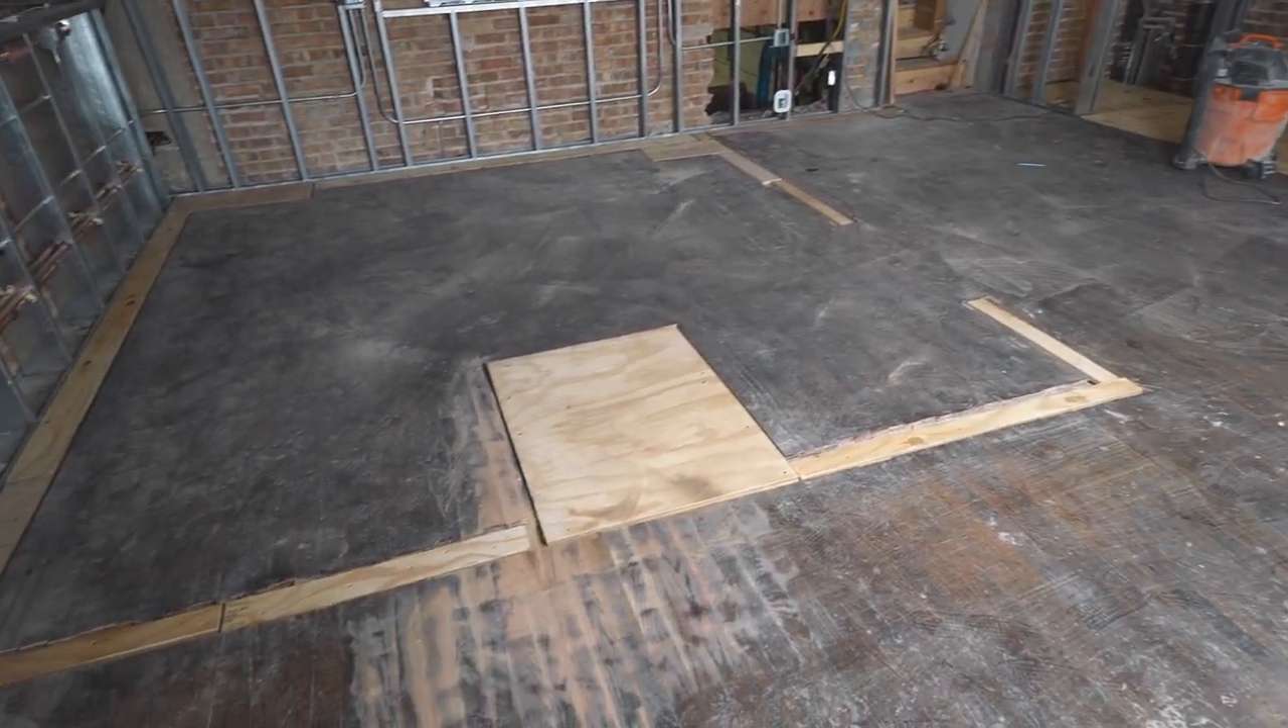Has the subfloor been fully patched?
Yes.